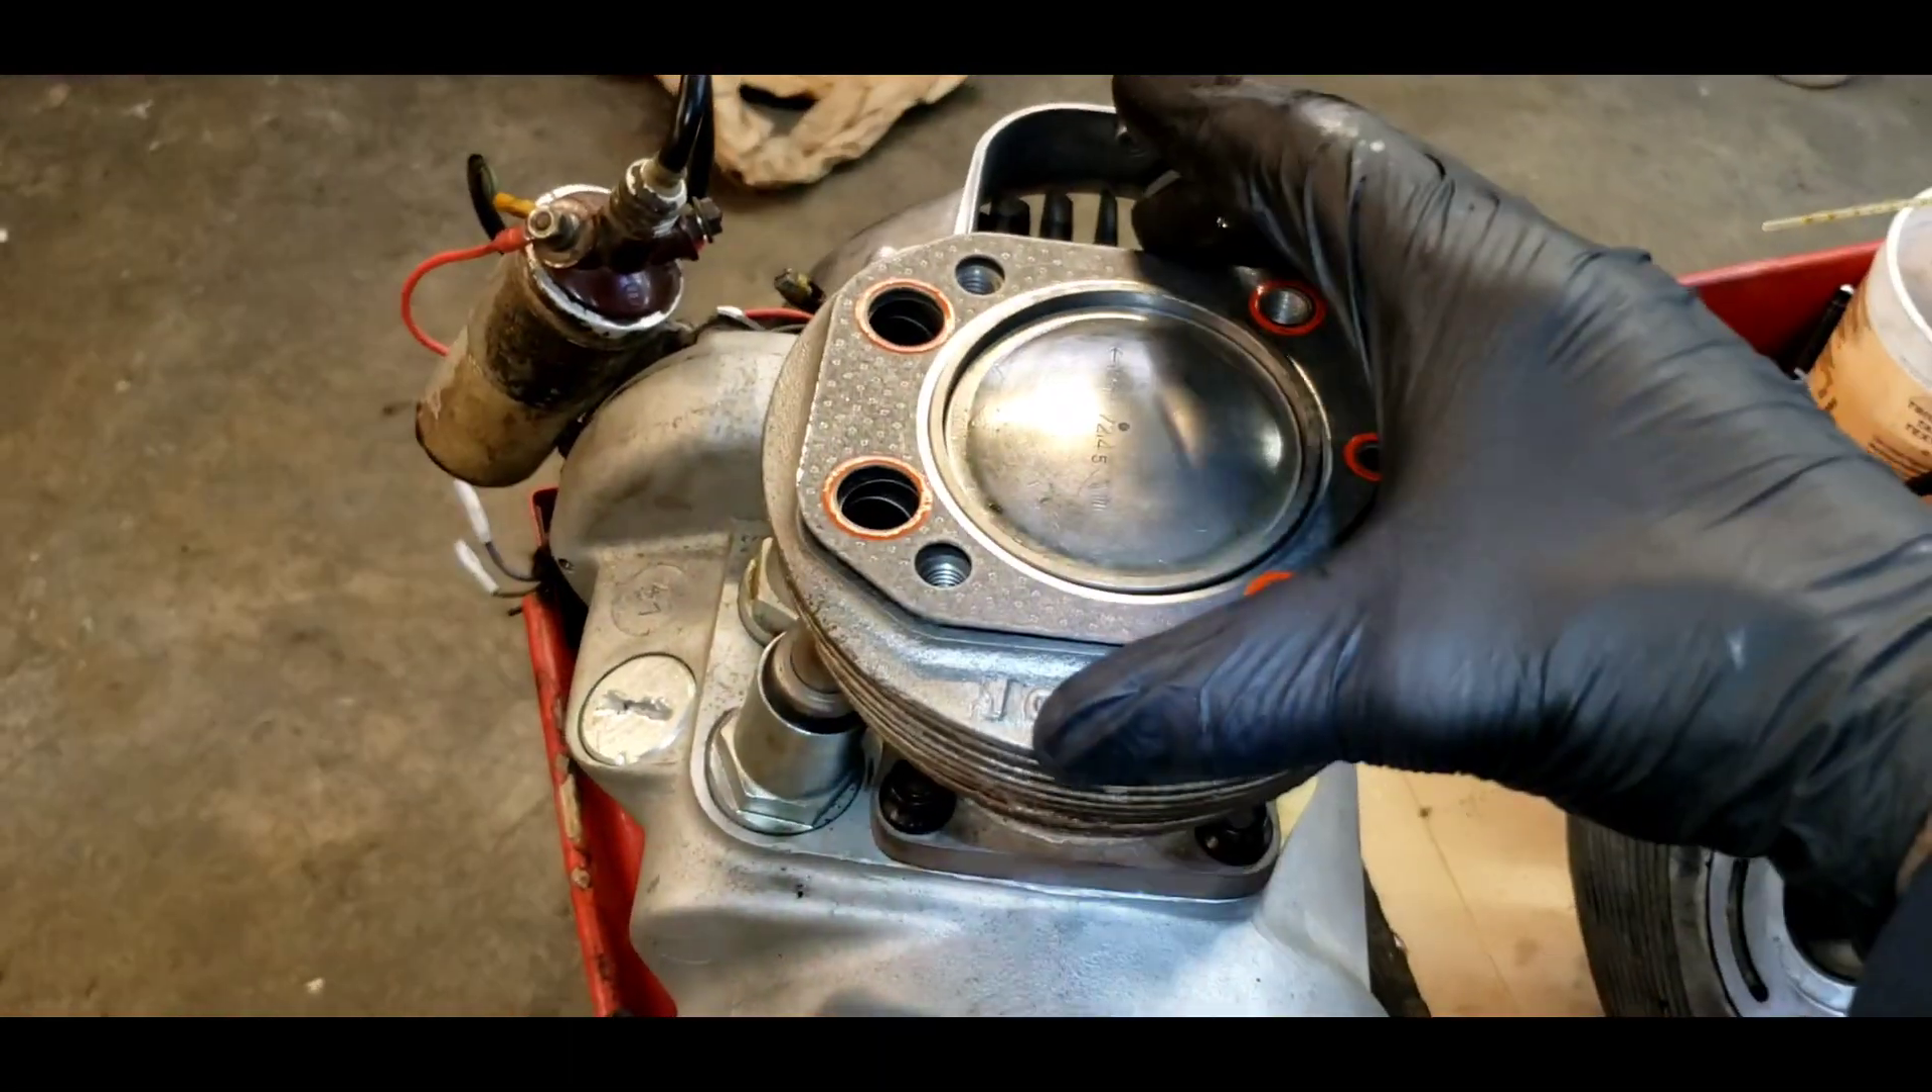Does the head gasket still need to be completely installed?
No.